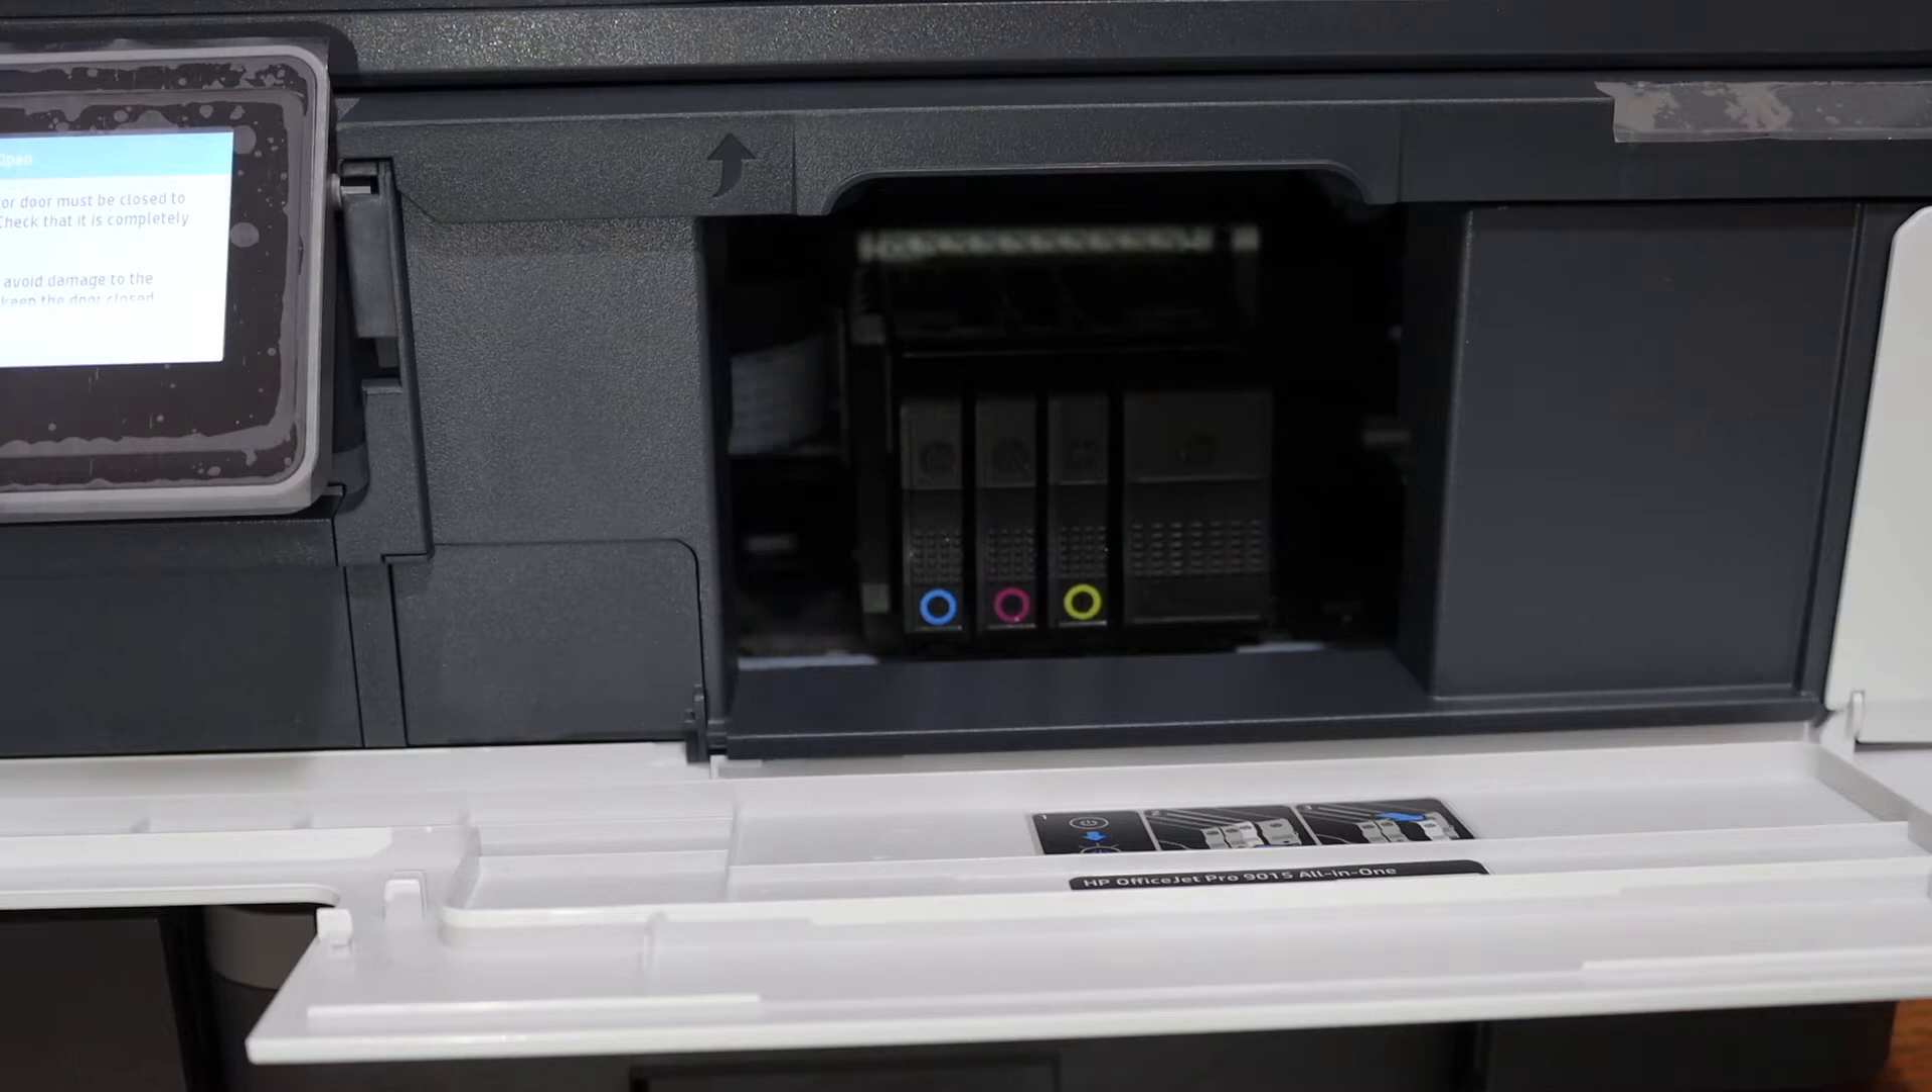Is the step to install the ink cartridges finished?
Yes.